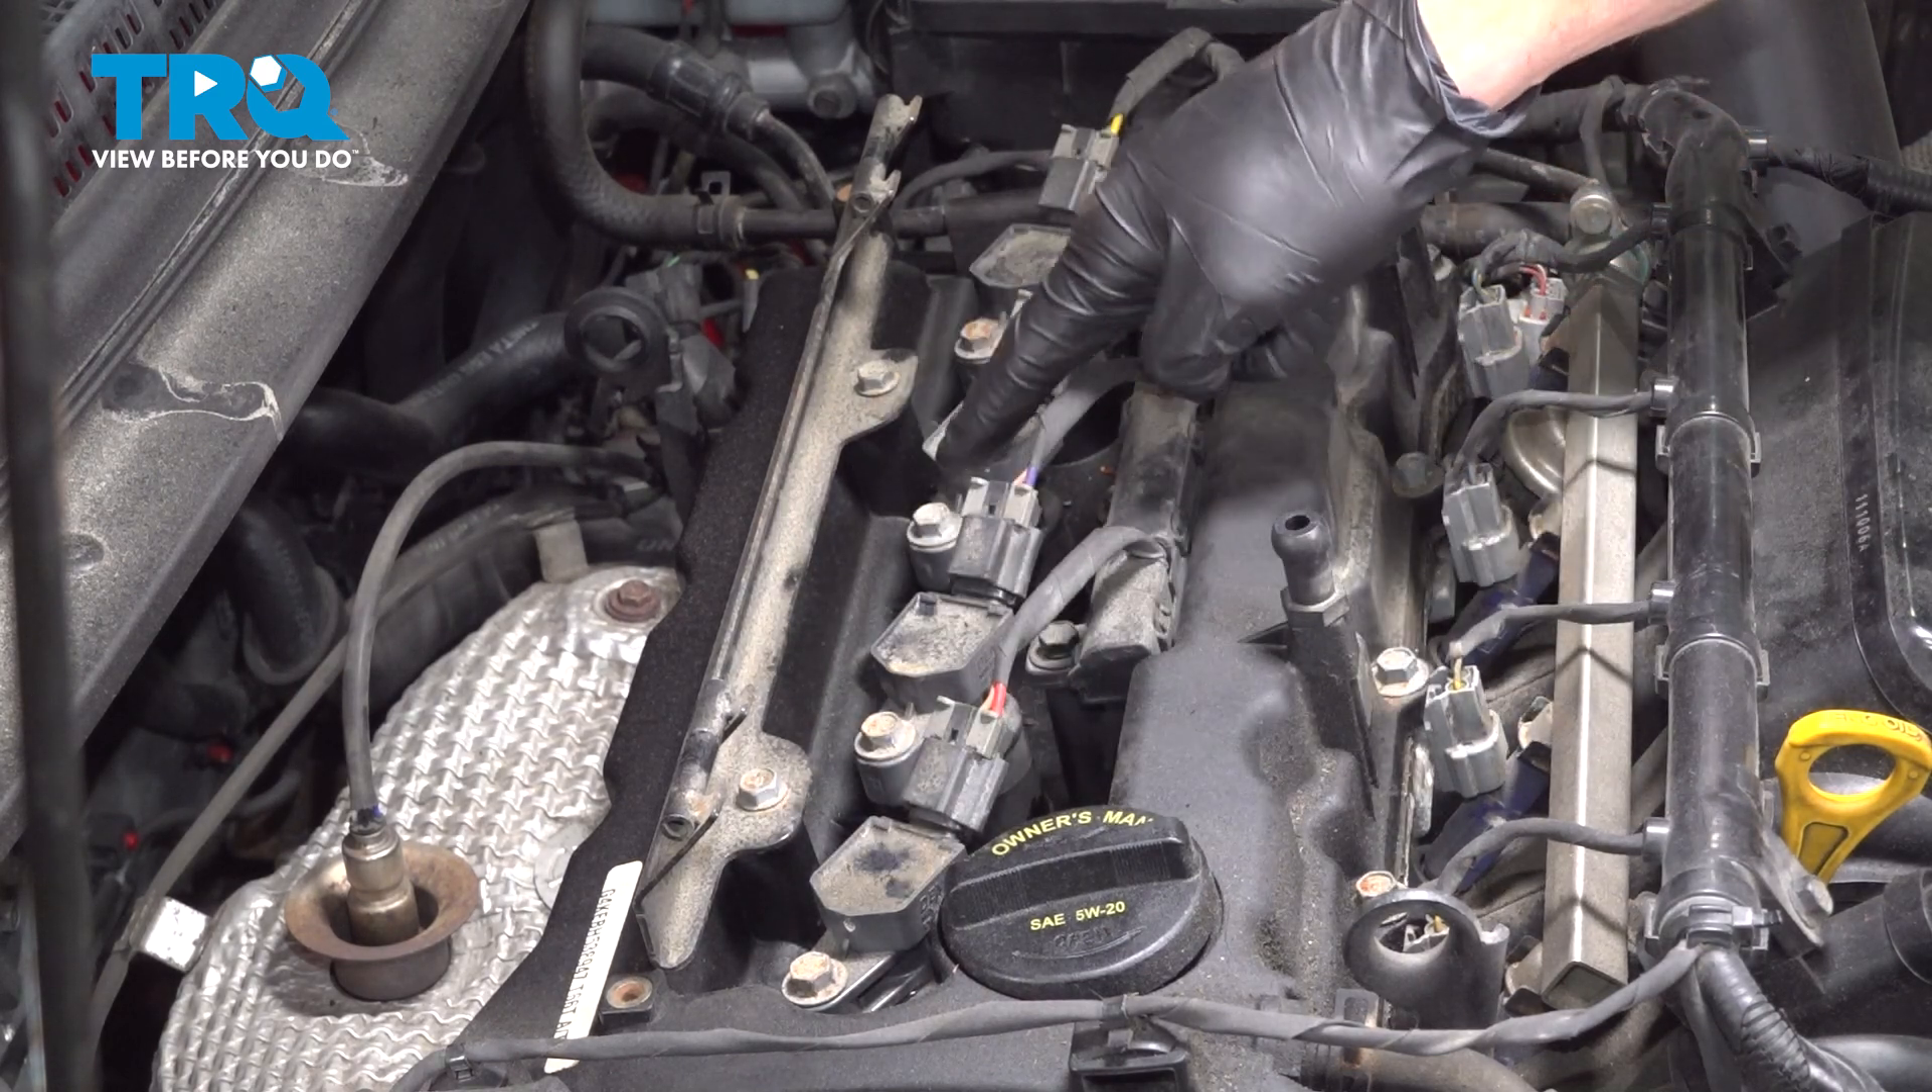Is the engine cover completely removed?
Yes.